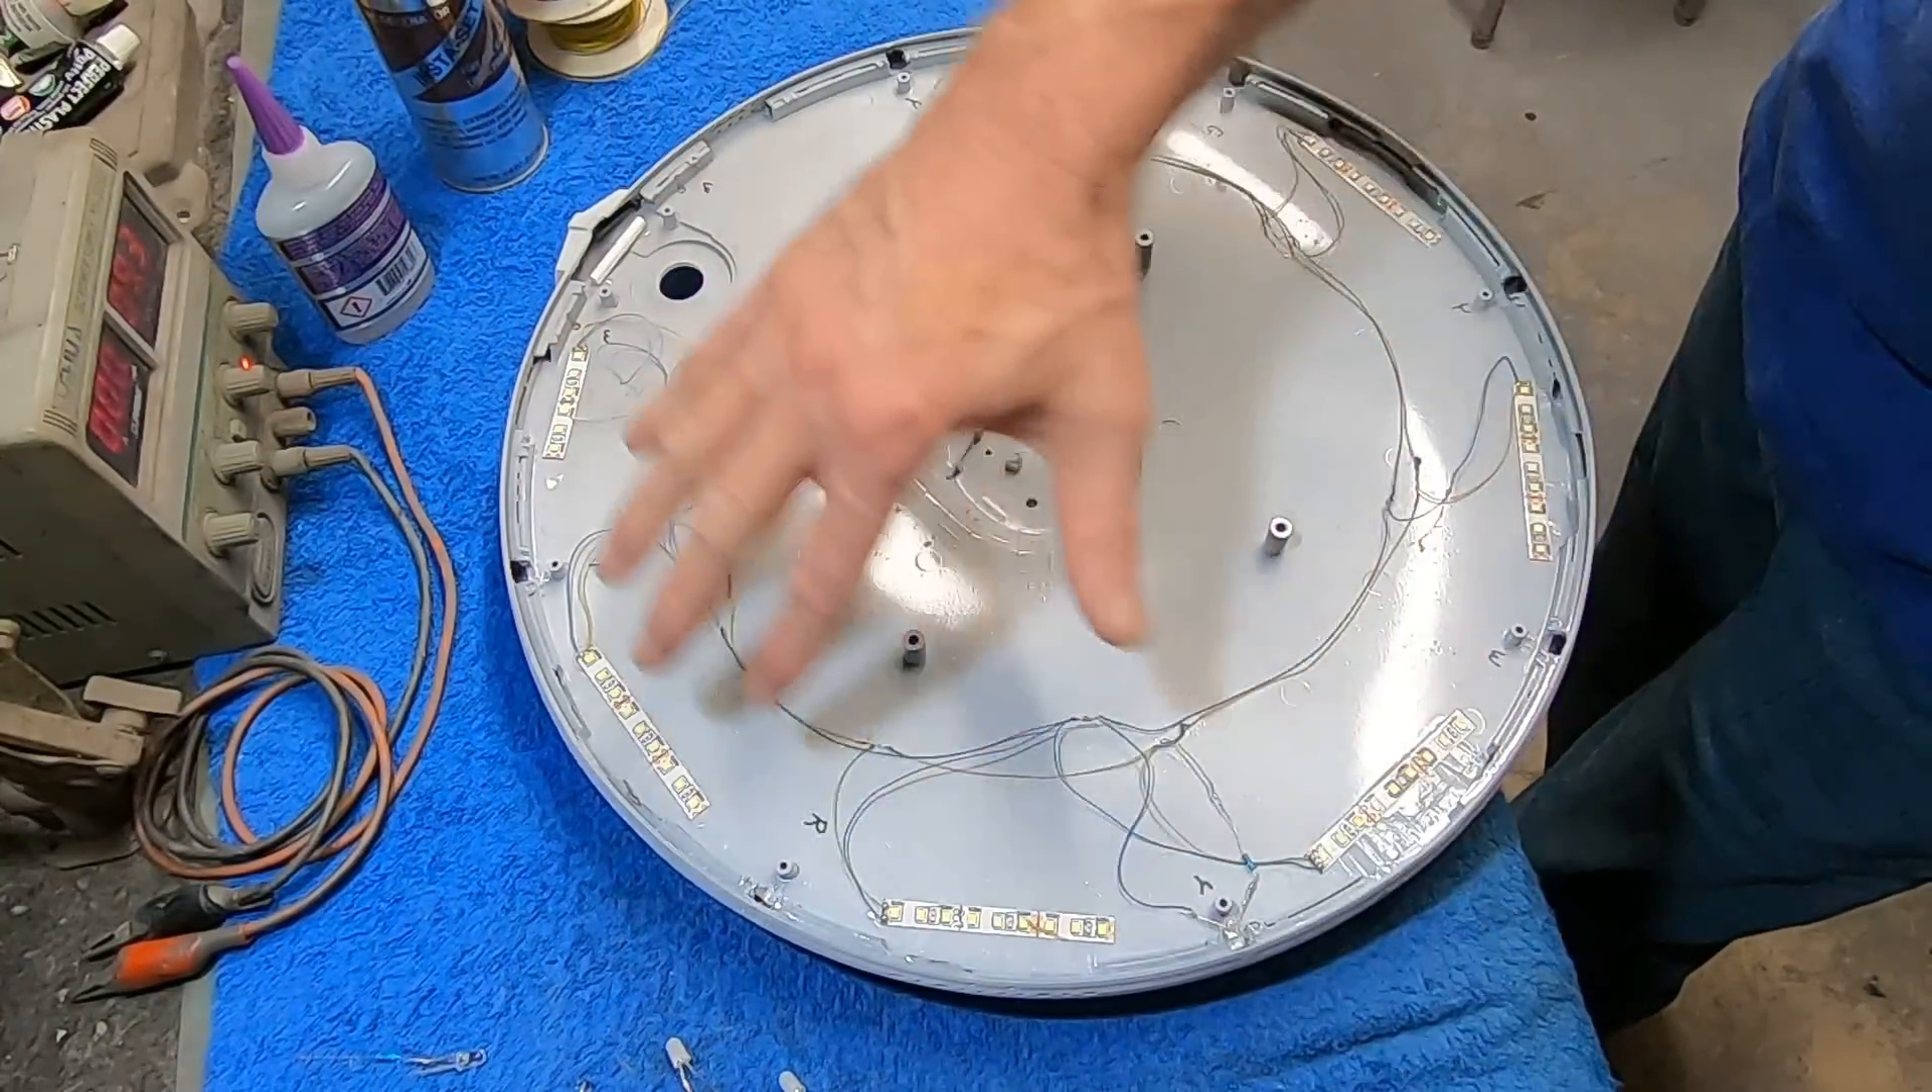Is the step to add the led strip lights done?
Yes.